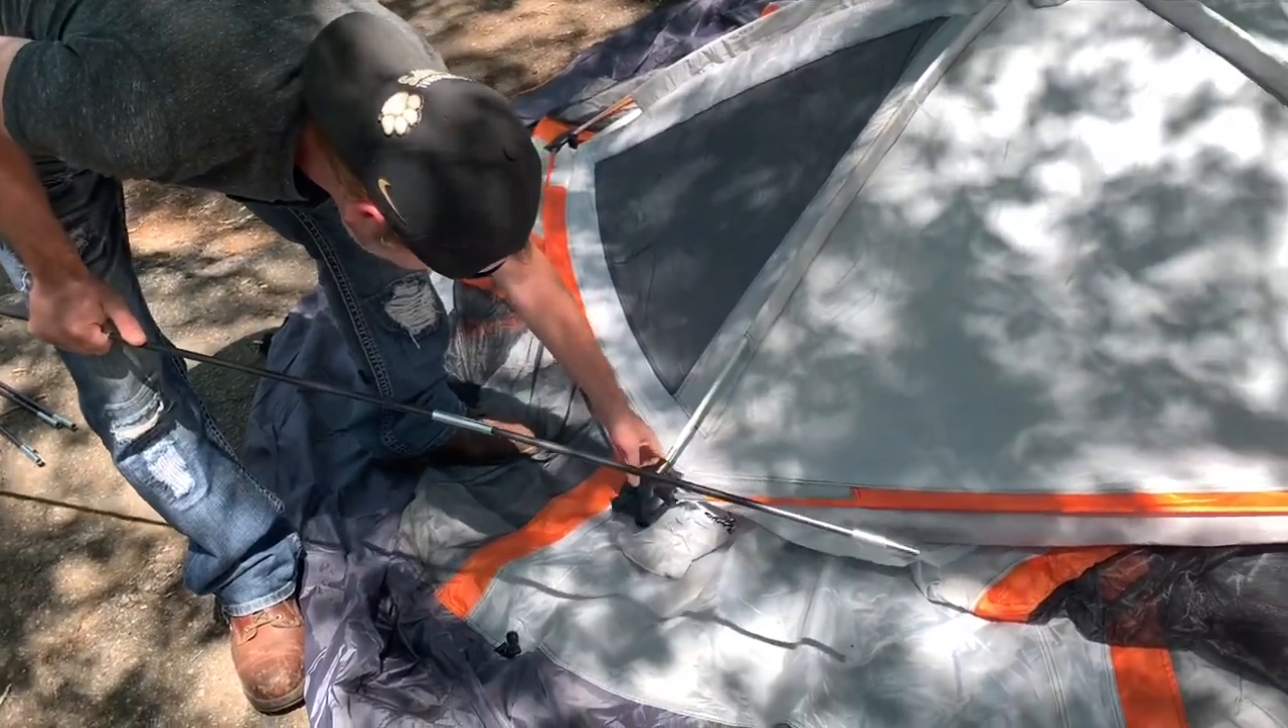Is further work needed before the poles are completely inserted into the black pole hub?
Yes.